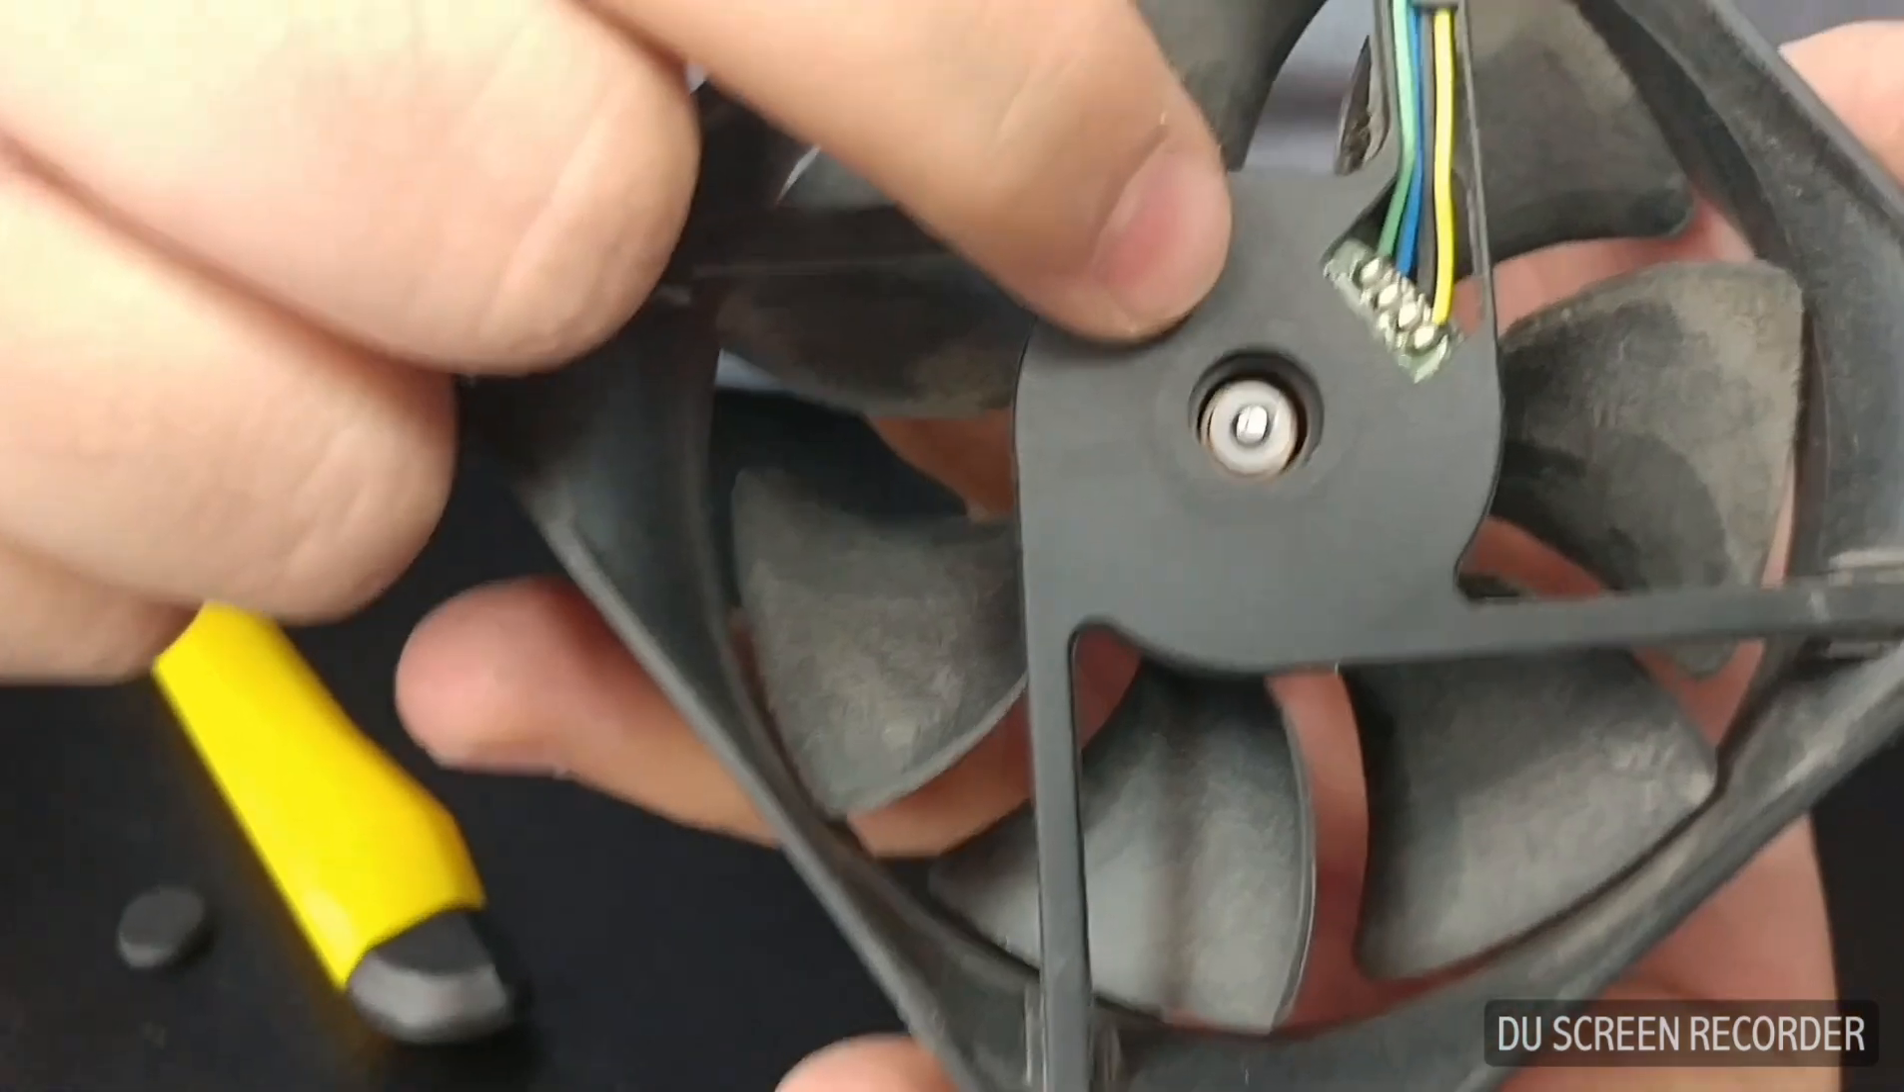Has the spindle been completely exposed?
Yes.